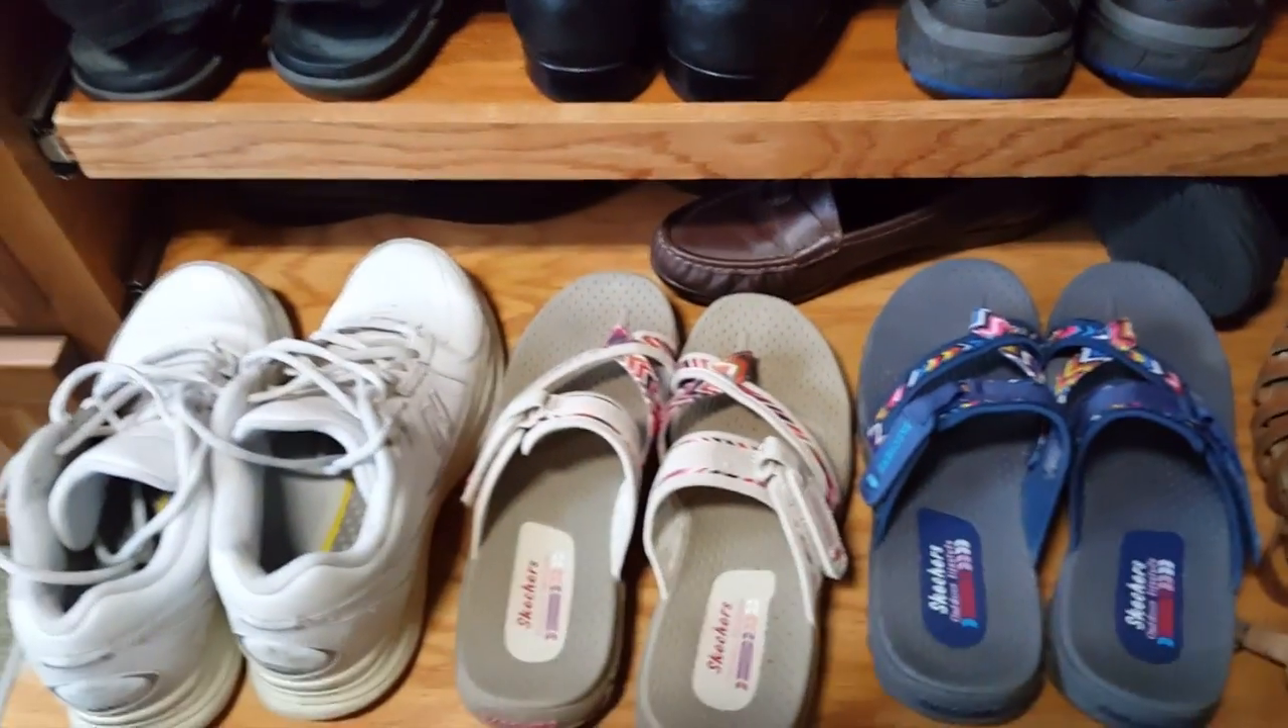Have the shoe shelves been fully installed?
Yes.